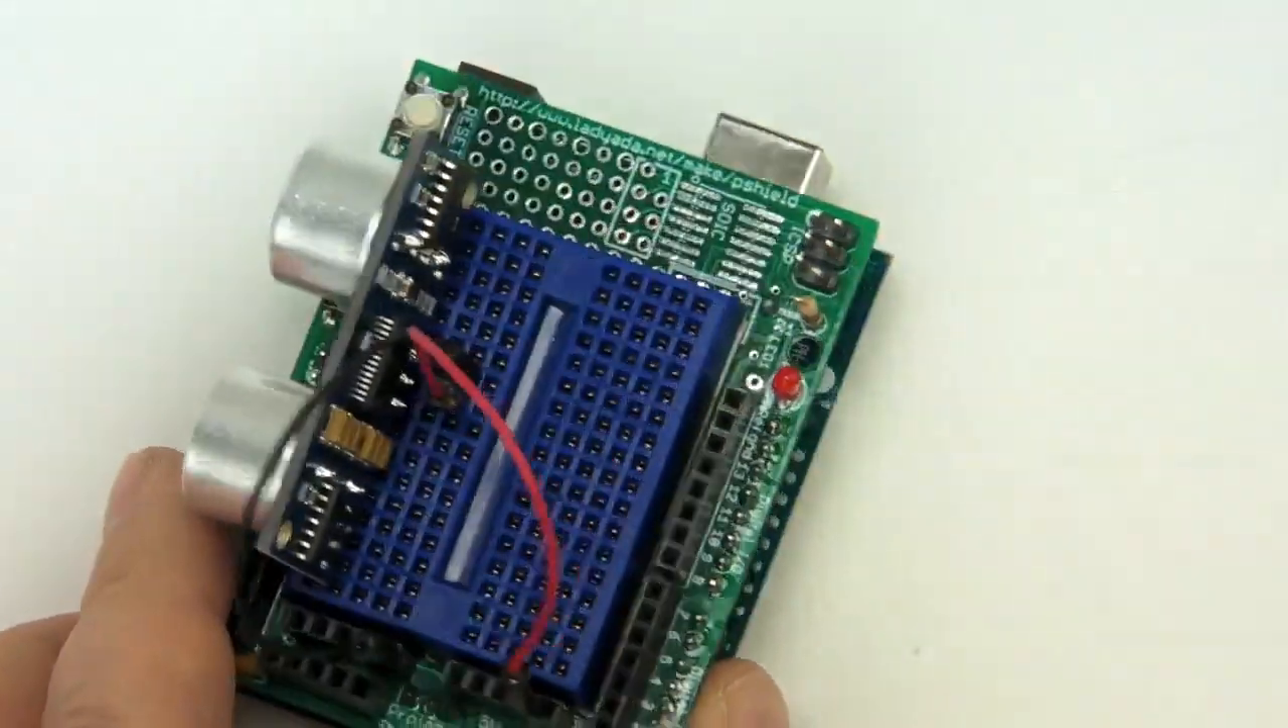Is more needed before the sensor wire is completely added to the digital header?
Yes.